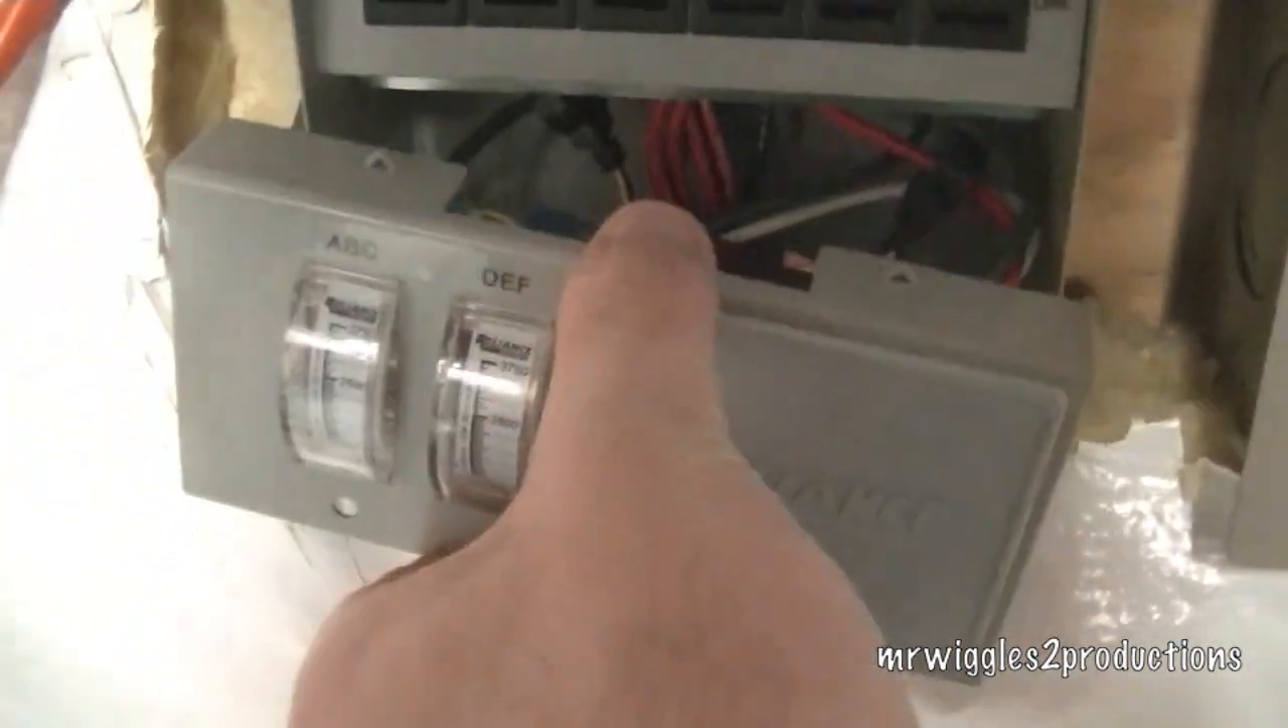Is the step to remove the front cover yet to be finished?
No.